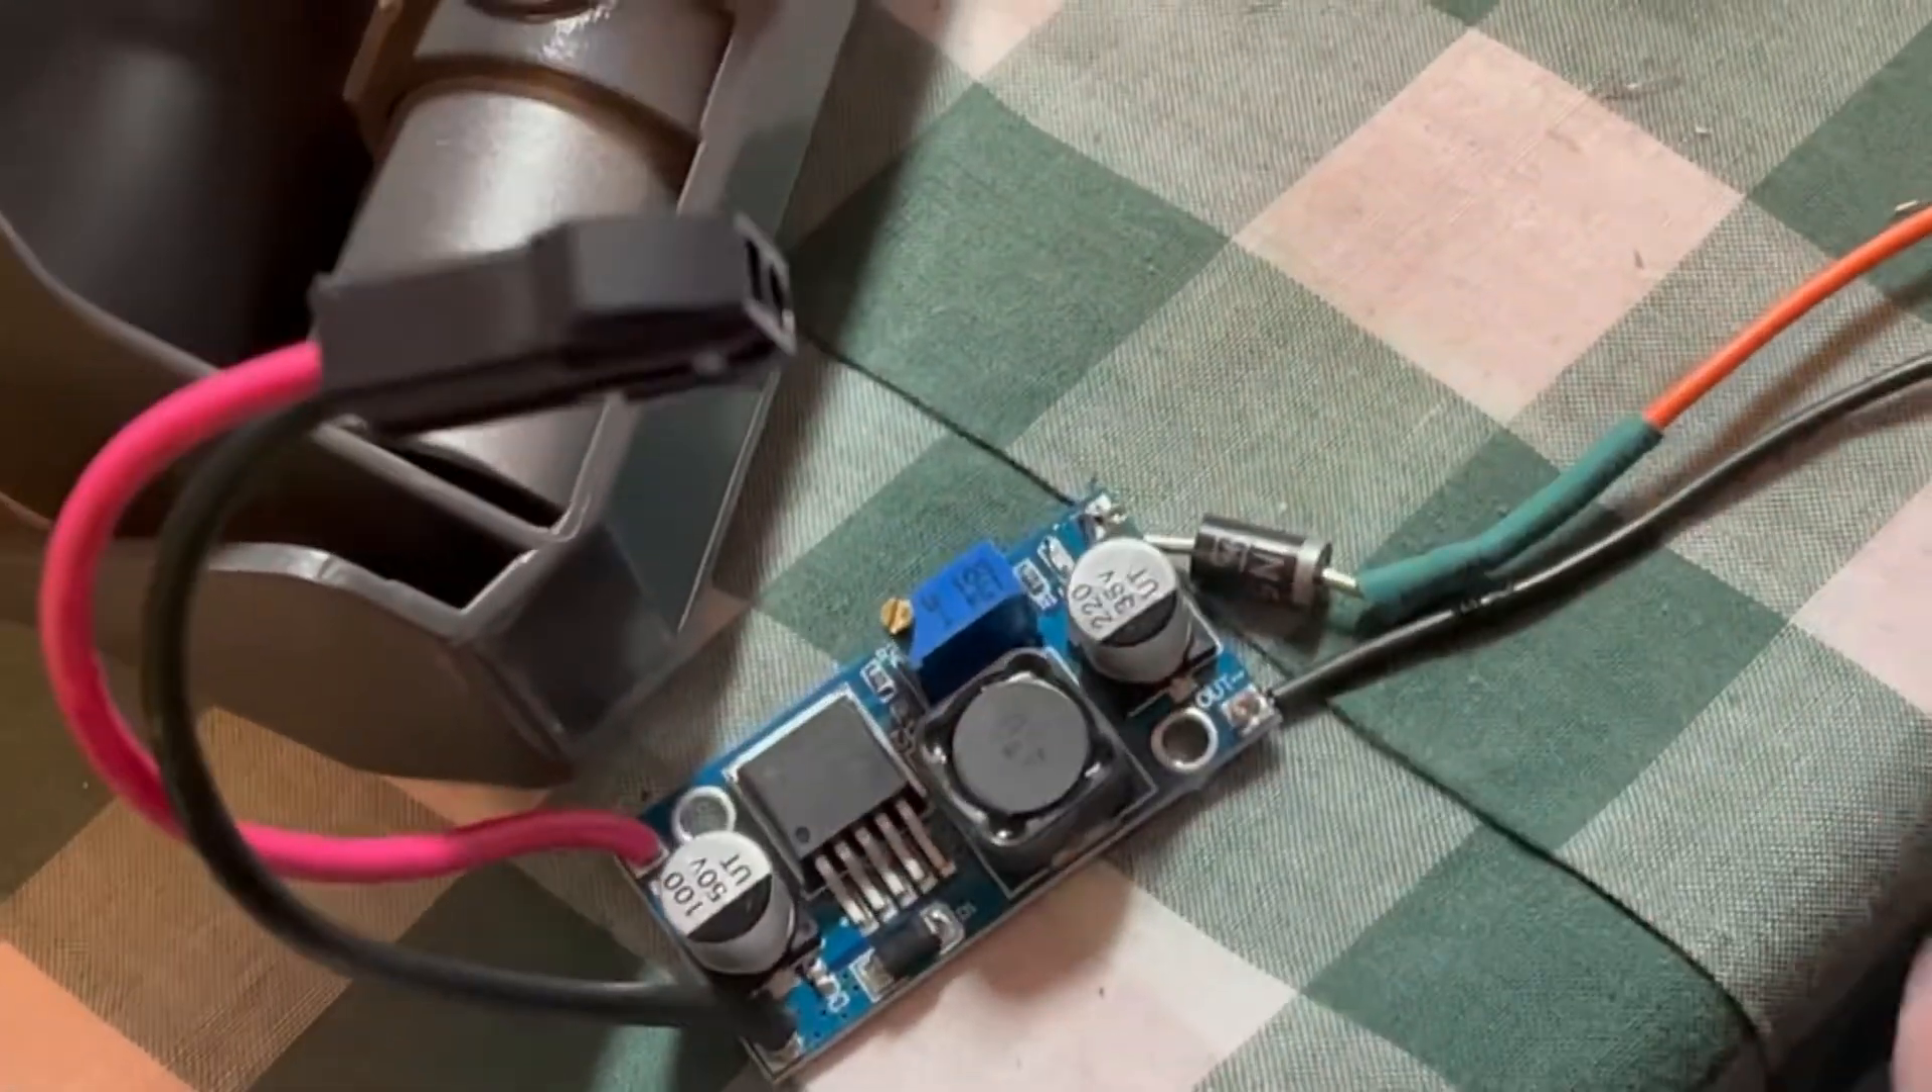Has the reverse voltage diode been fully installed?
Yes.